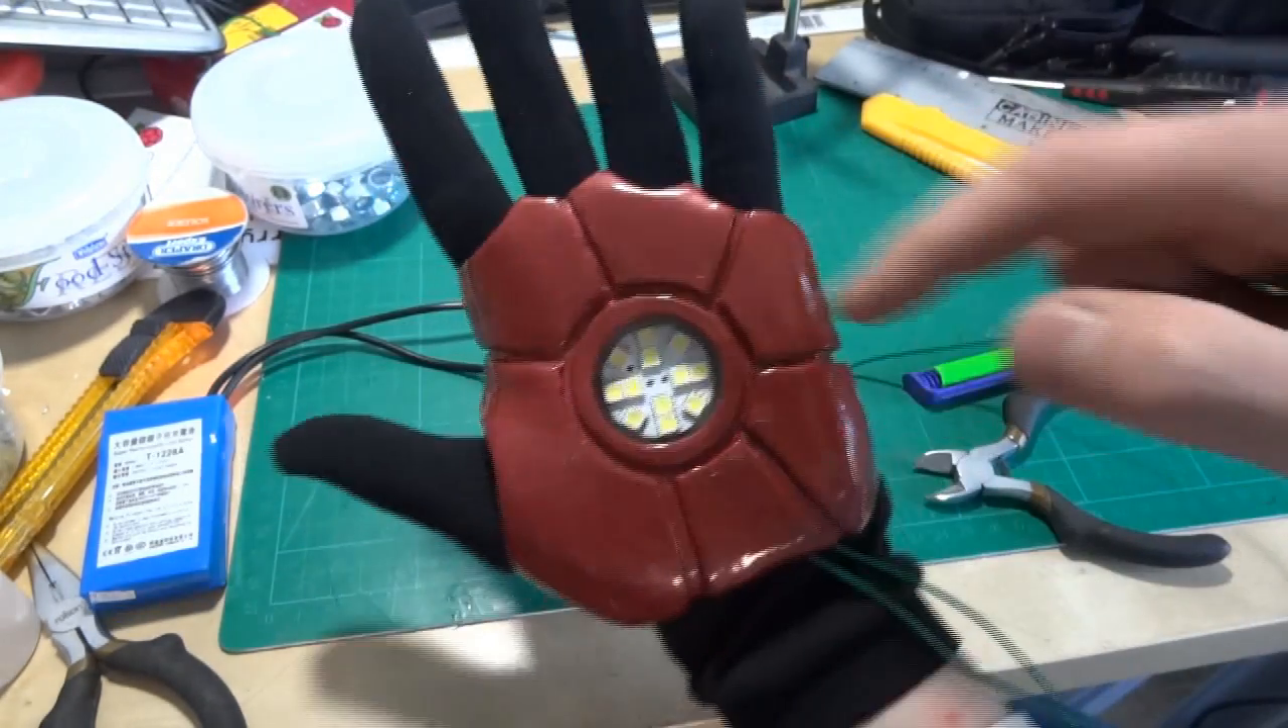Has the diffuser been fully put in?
No.